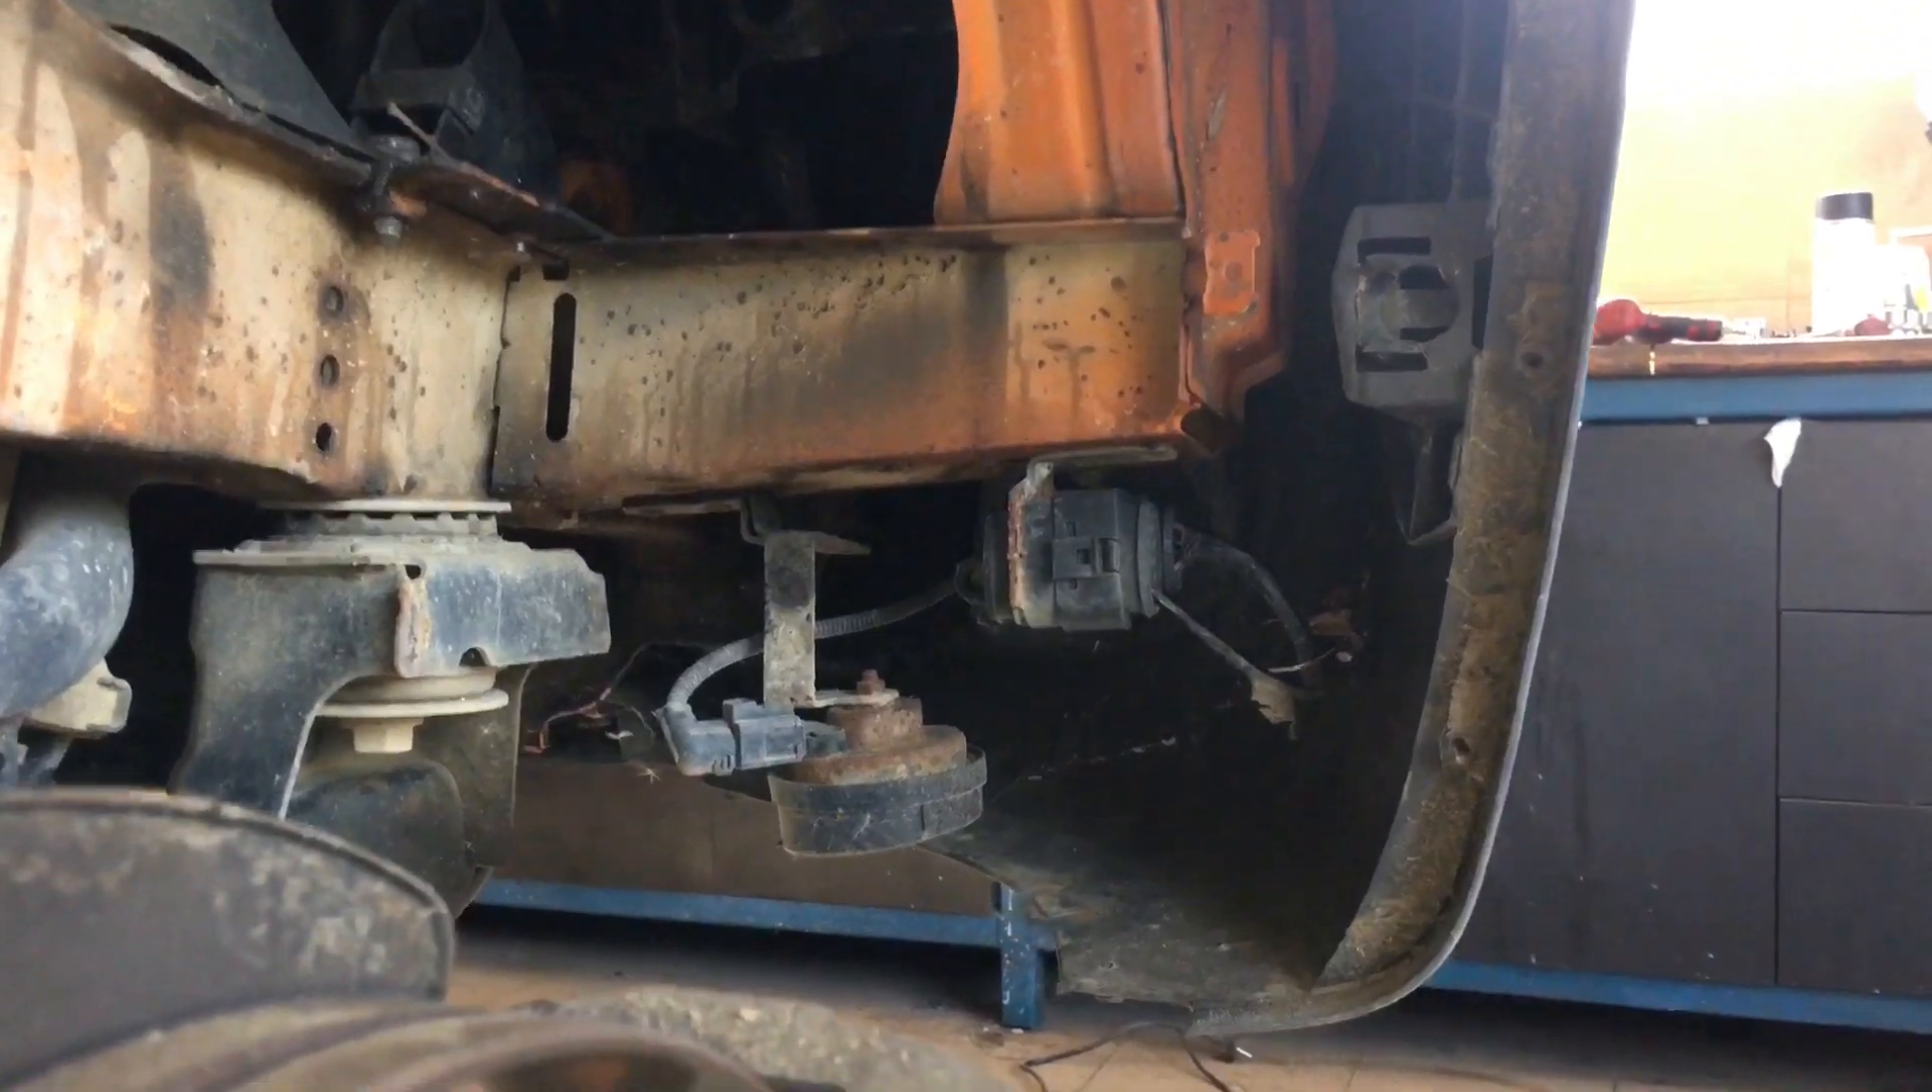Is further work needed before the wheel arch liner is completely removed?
No.